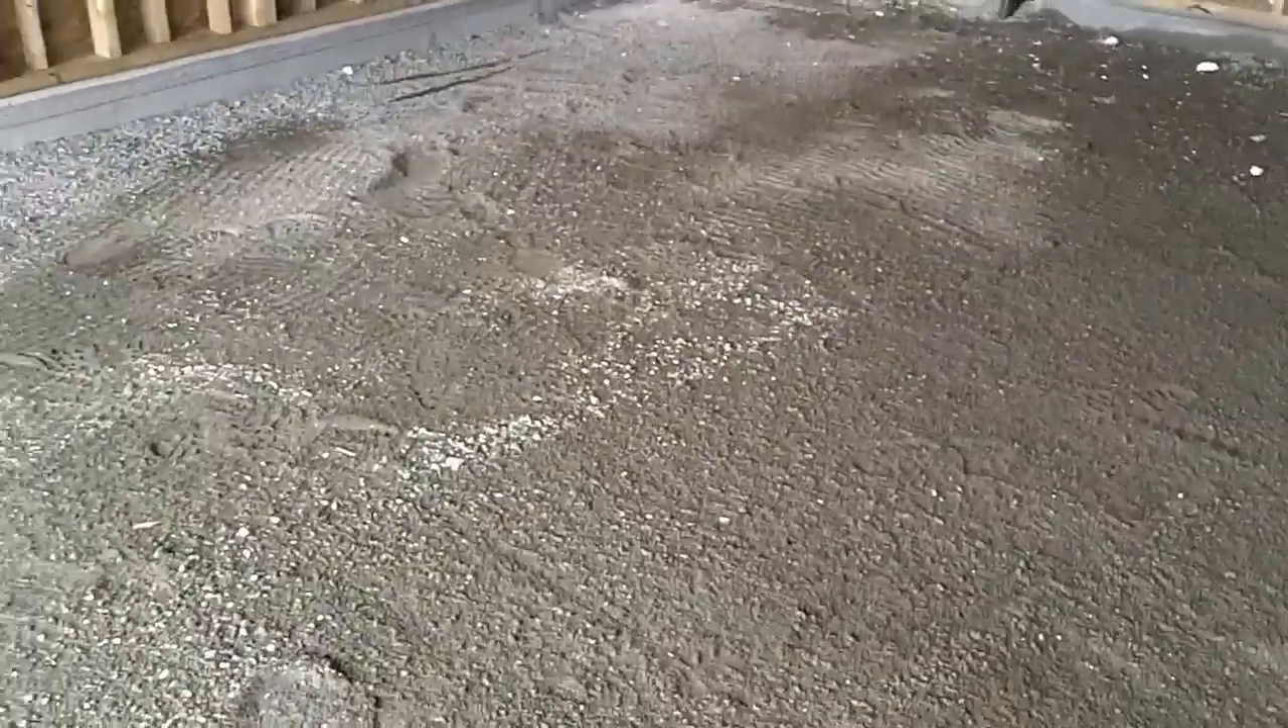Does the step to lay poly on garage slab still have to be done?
Yes.